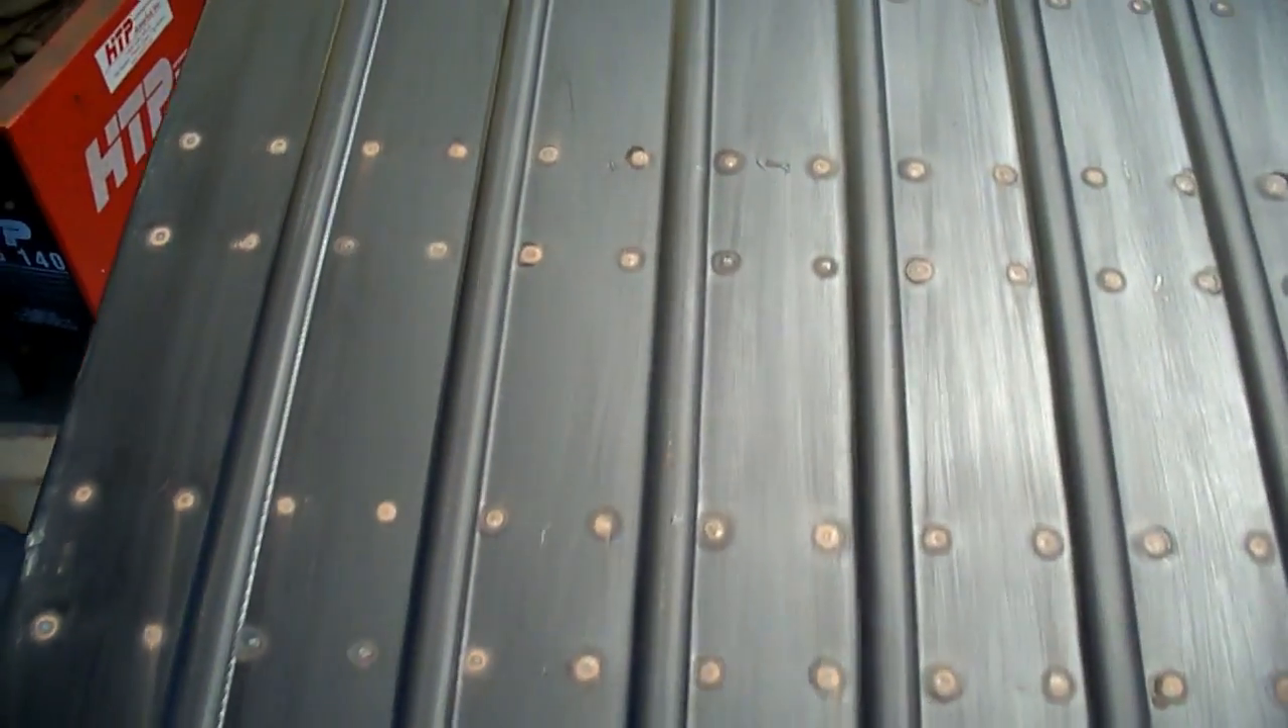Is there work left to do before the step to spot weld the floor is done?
No.